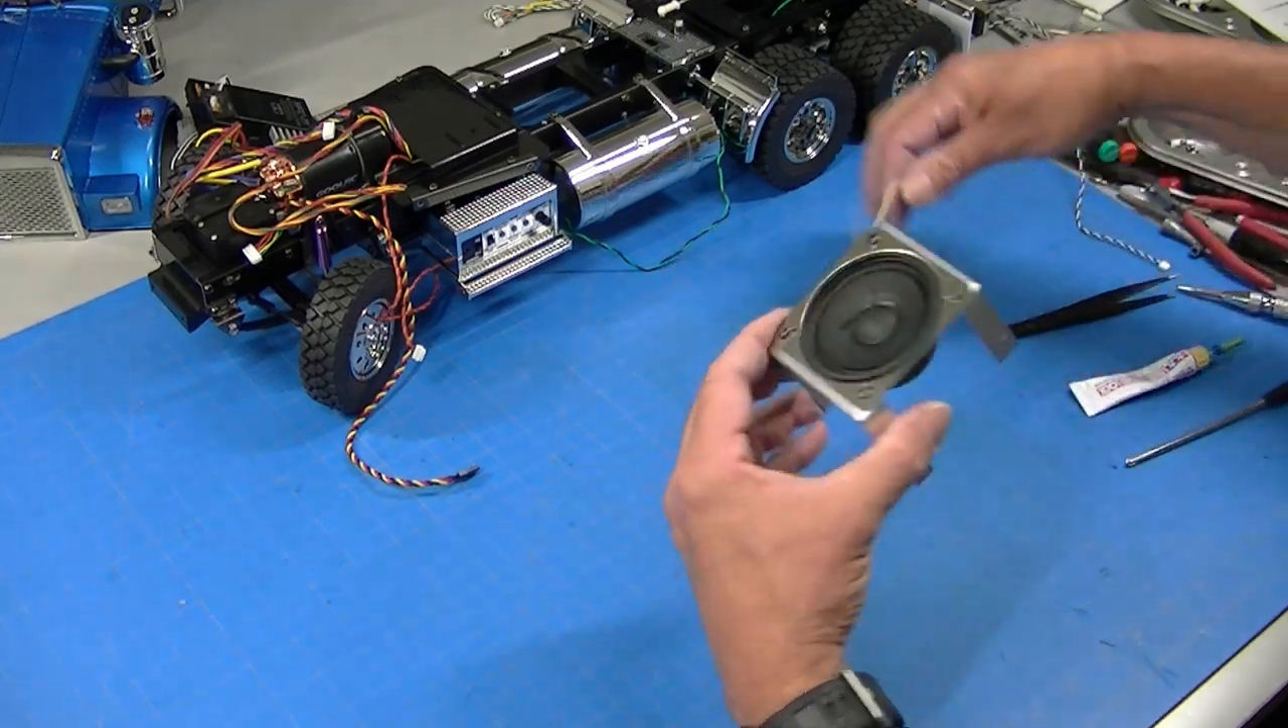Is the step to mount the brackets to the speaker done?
Yes.